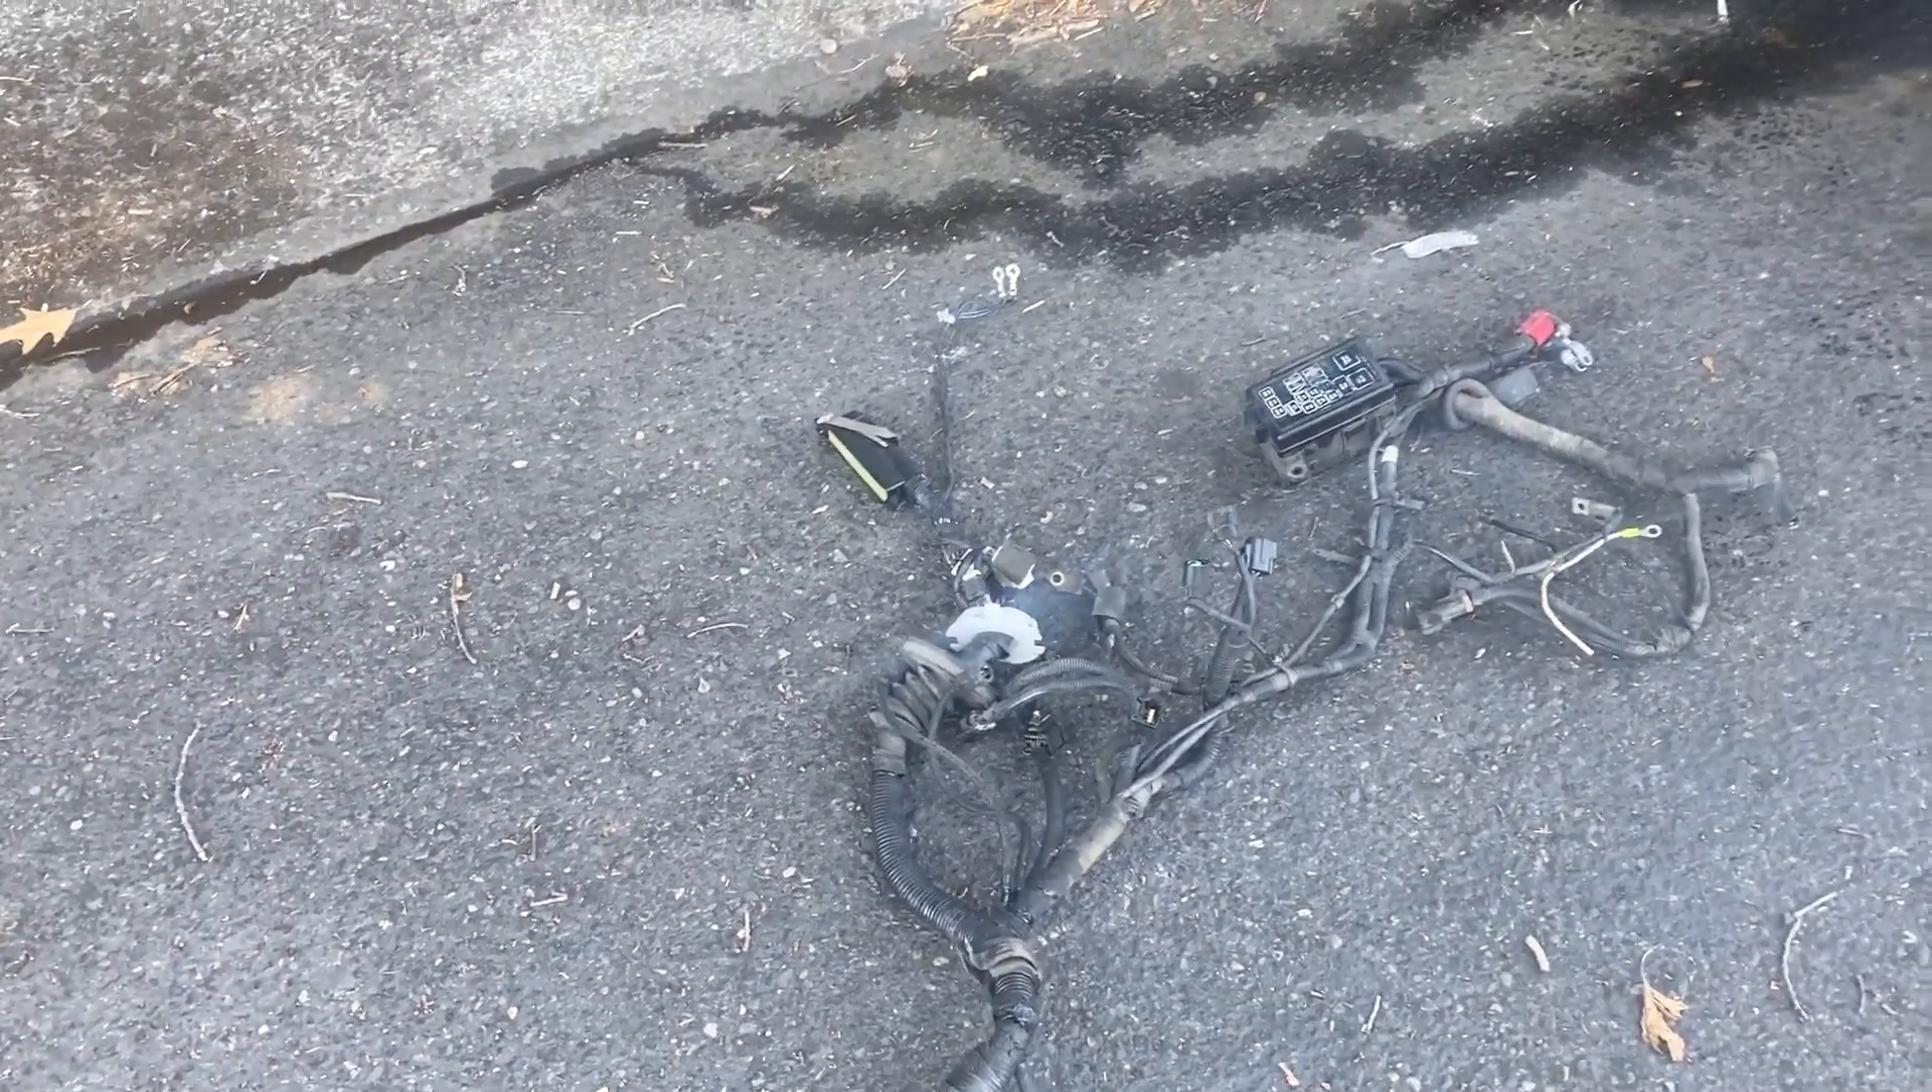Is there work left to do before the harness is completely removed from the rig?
No.